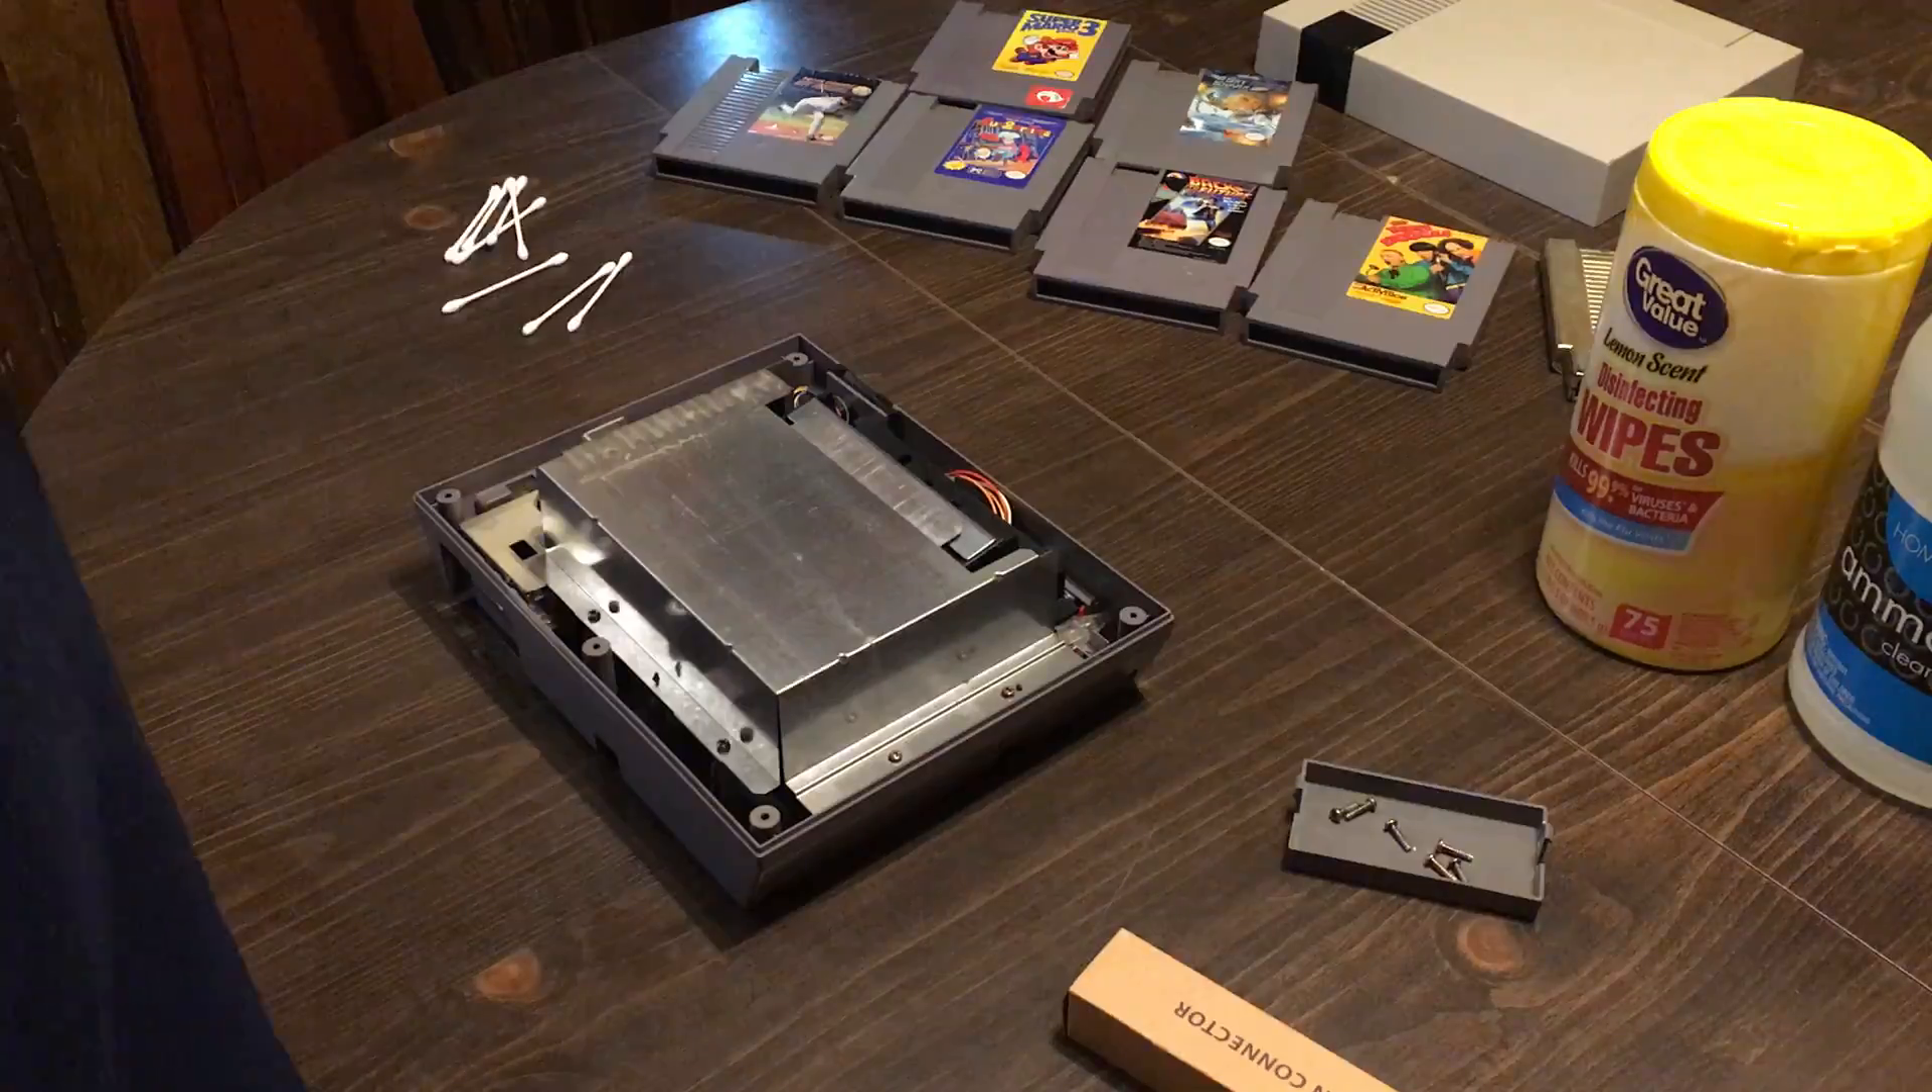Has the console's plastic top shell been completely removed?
Yes.